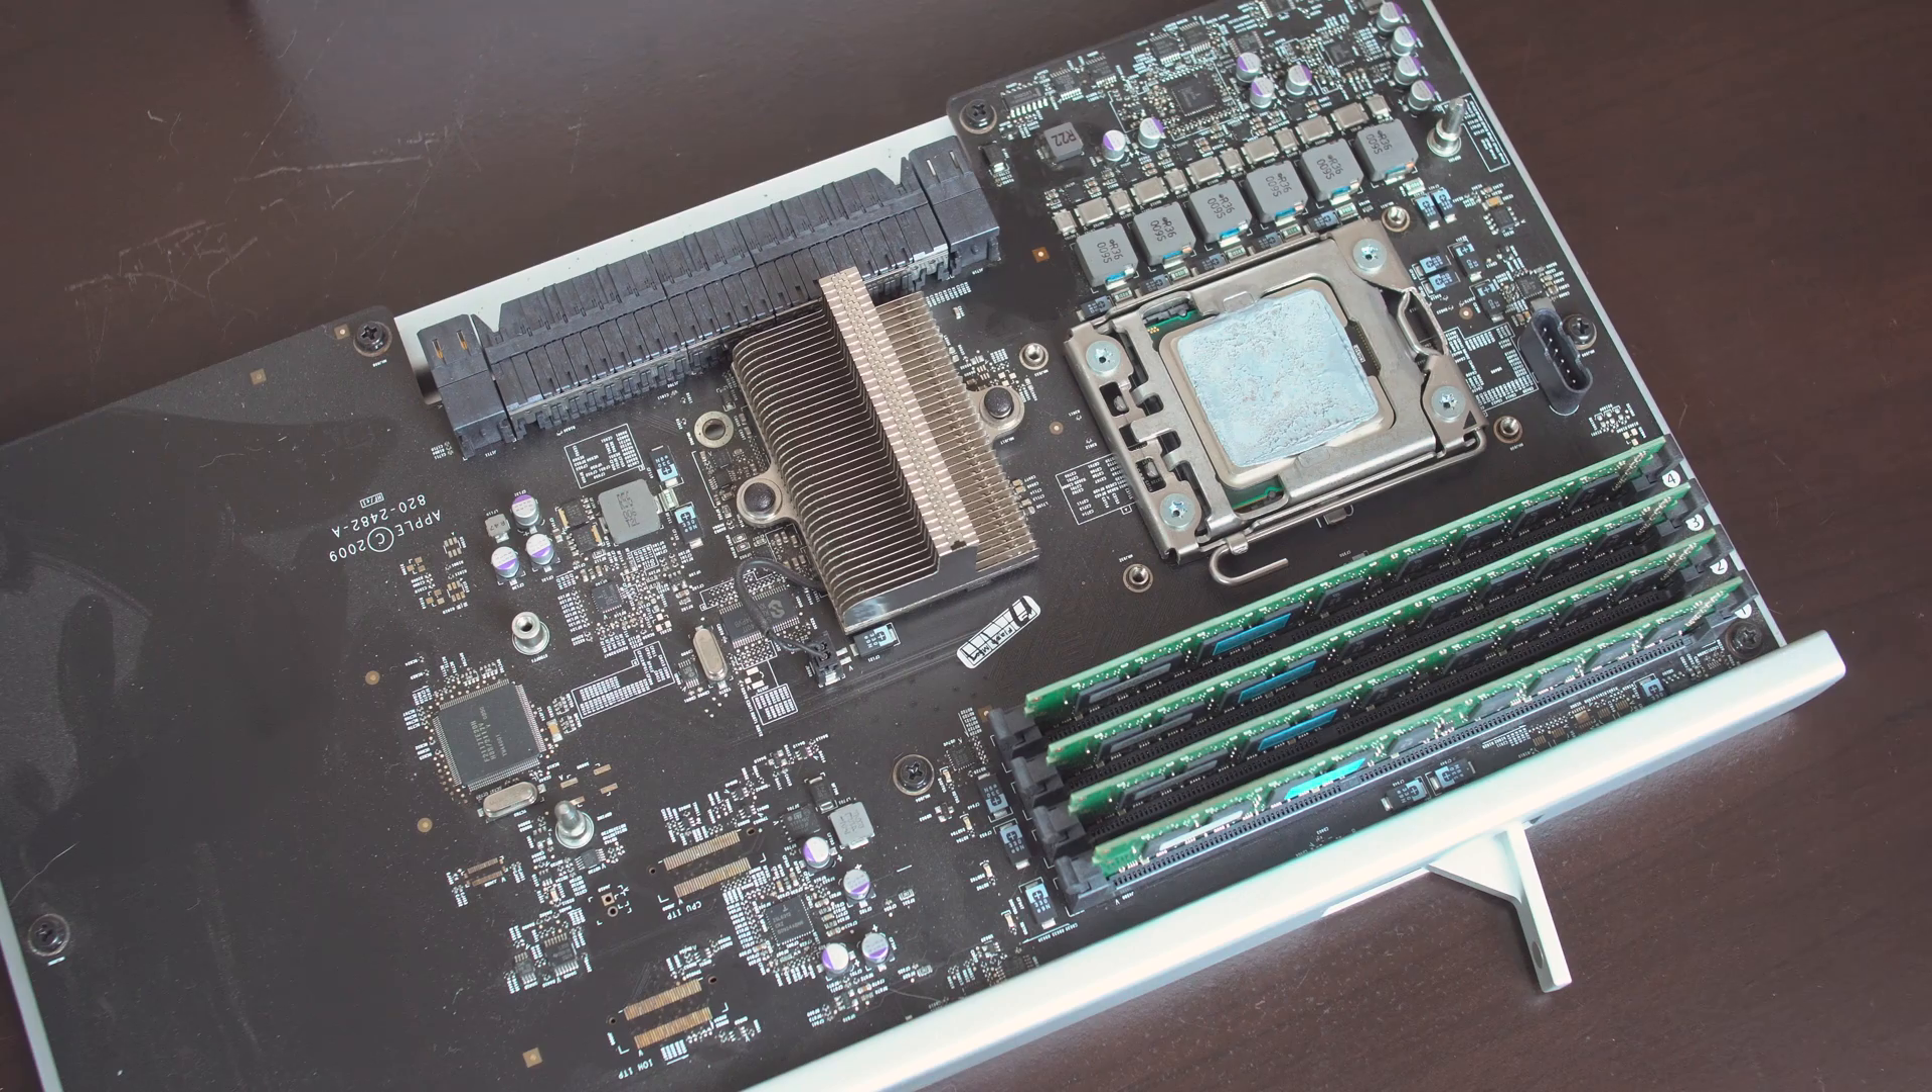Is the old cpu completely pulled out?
No.